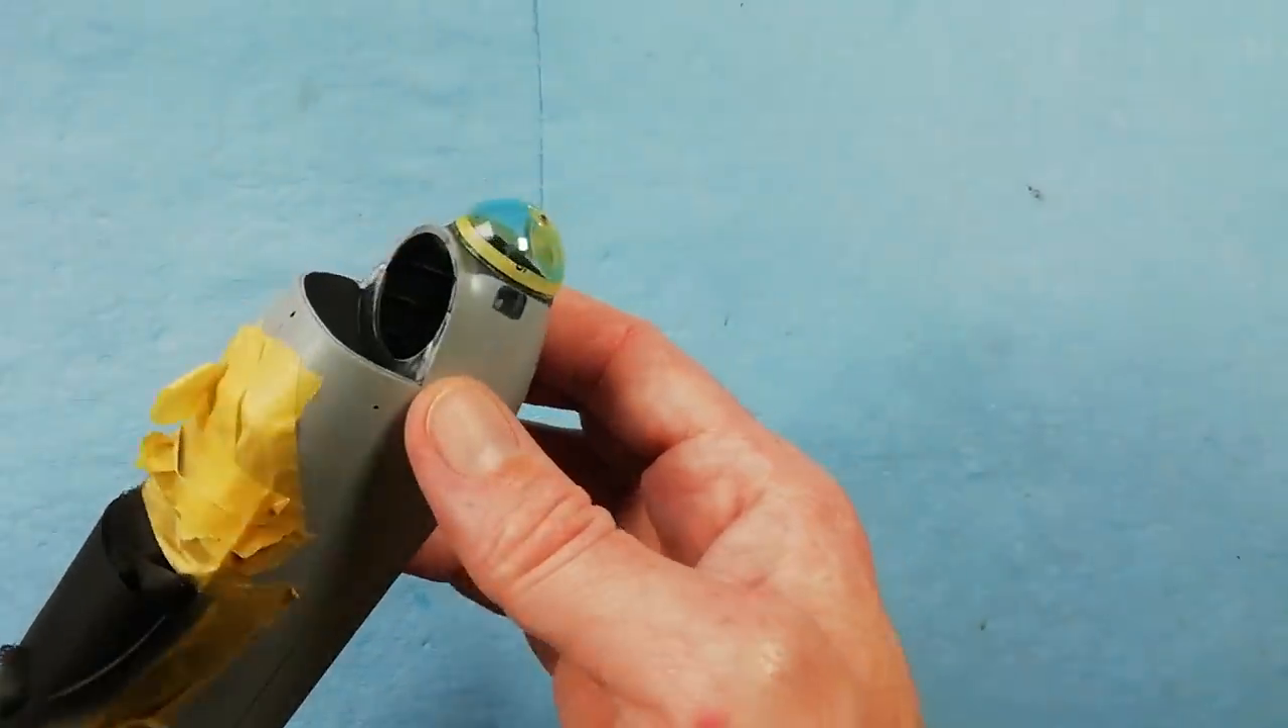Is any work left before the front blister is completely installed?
No.